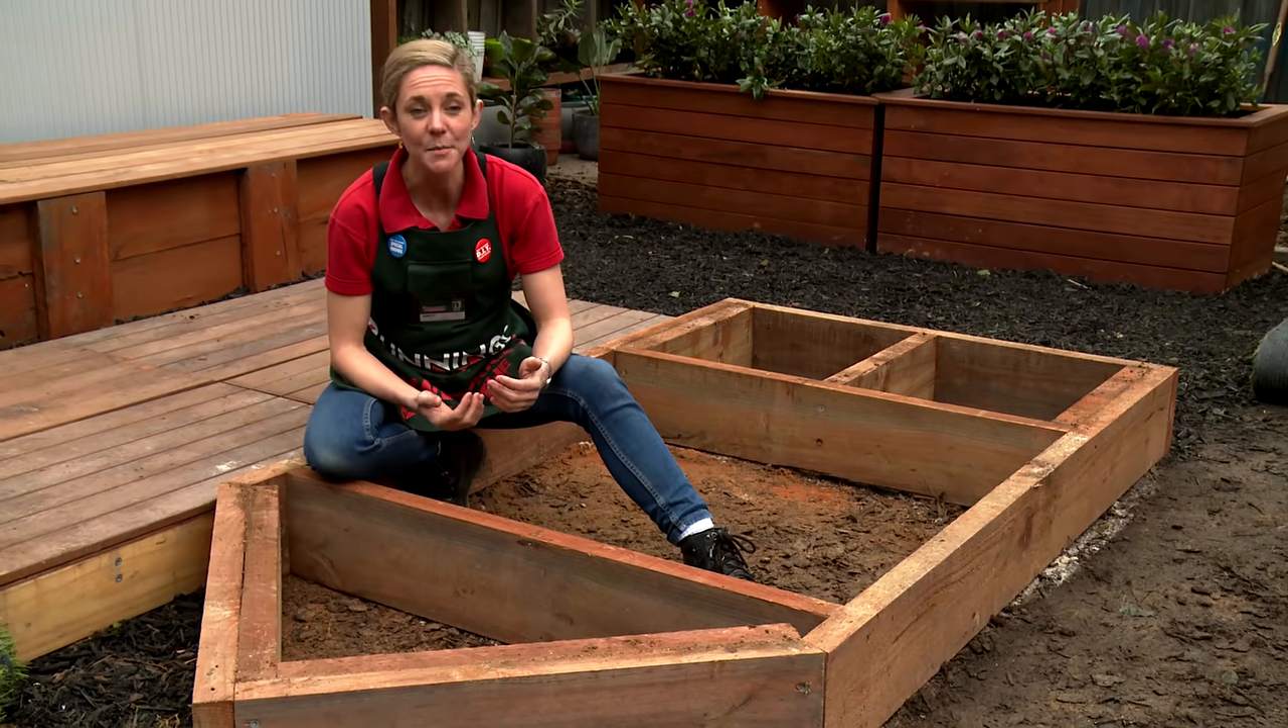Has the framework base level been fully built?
Yes.